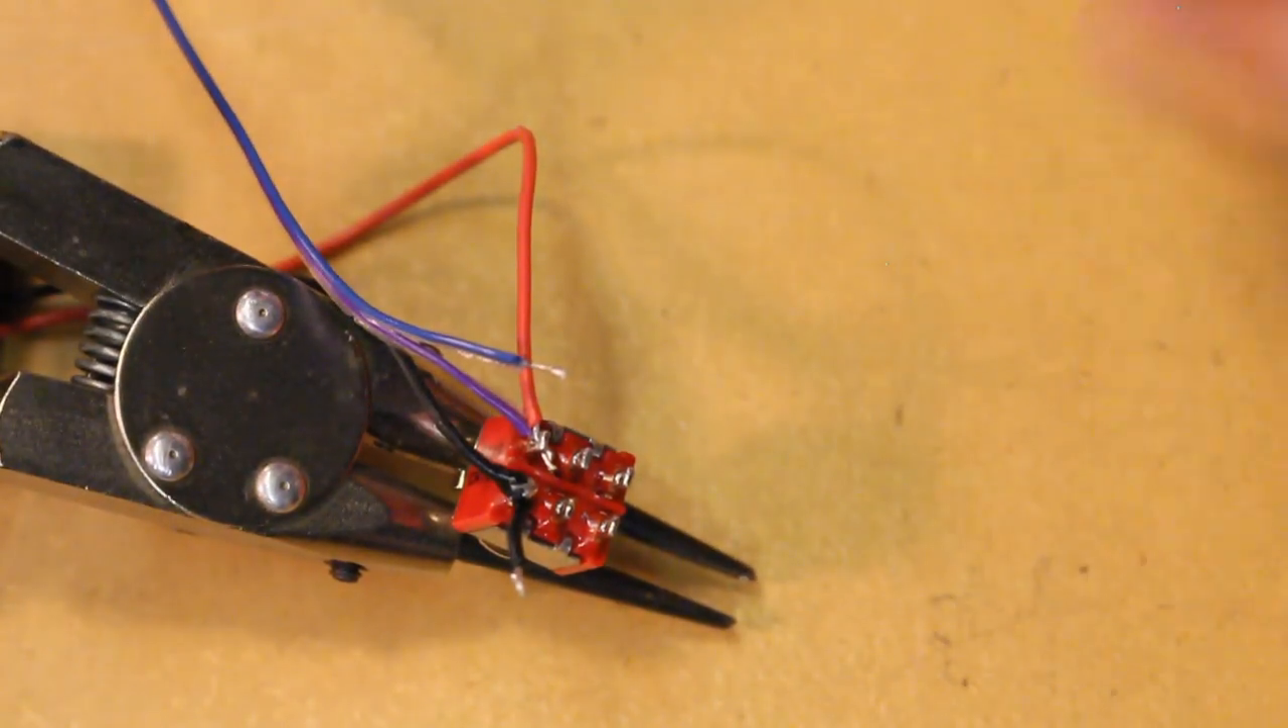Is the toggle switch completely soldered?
No.